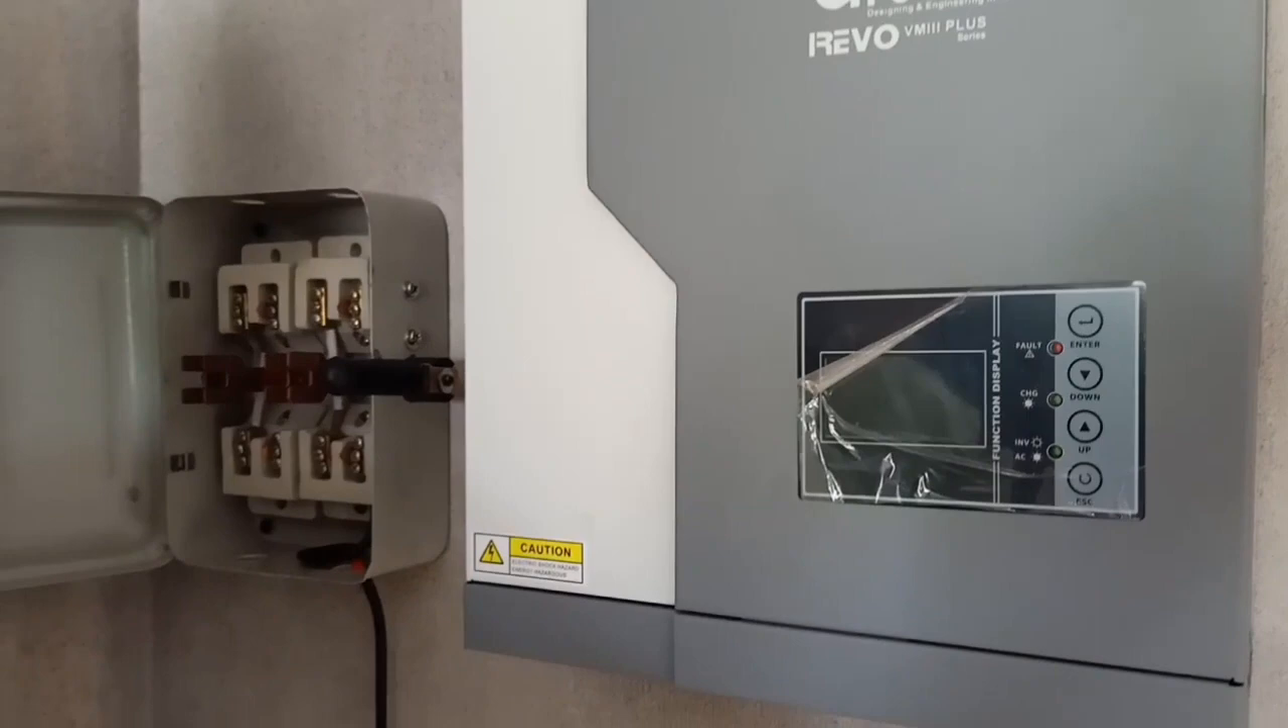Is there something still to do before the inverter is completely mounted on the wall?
No.